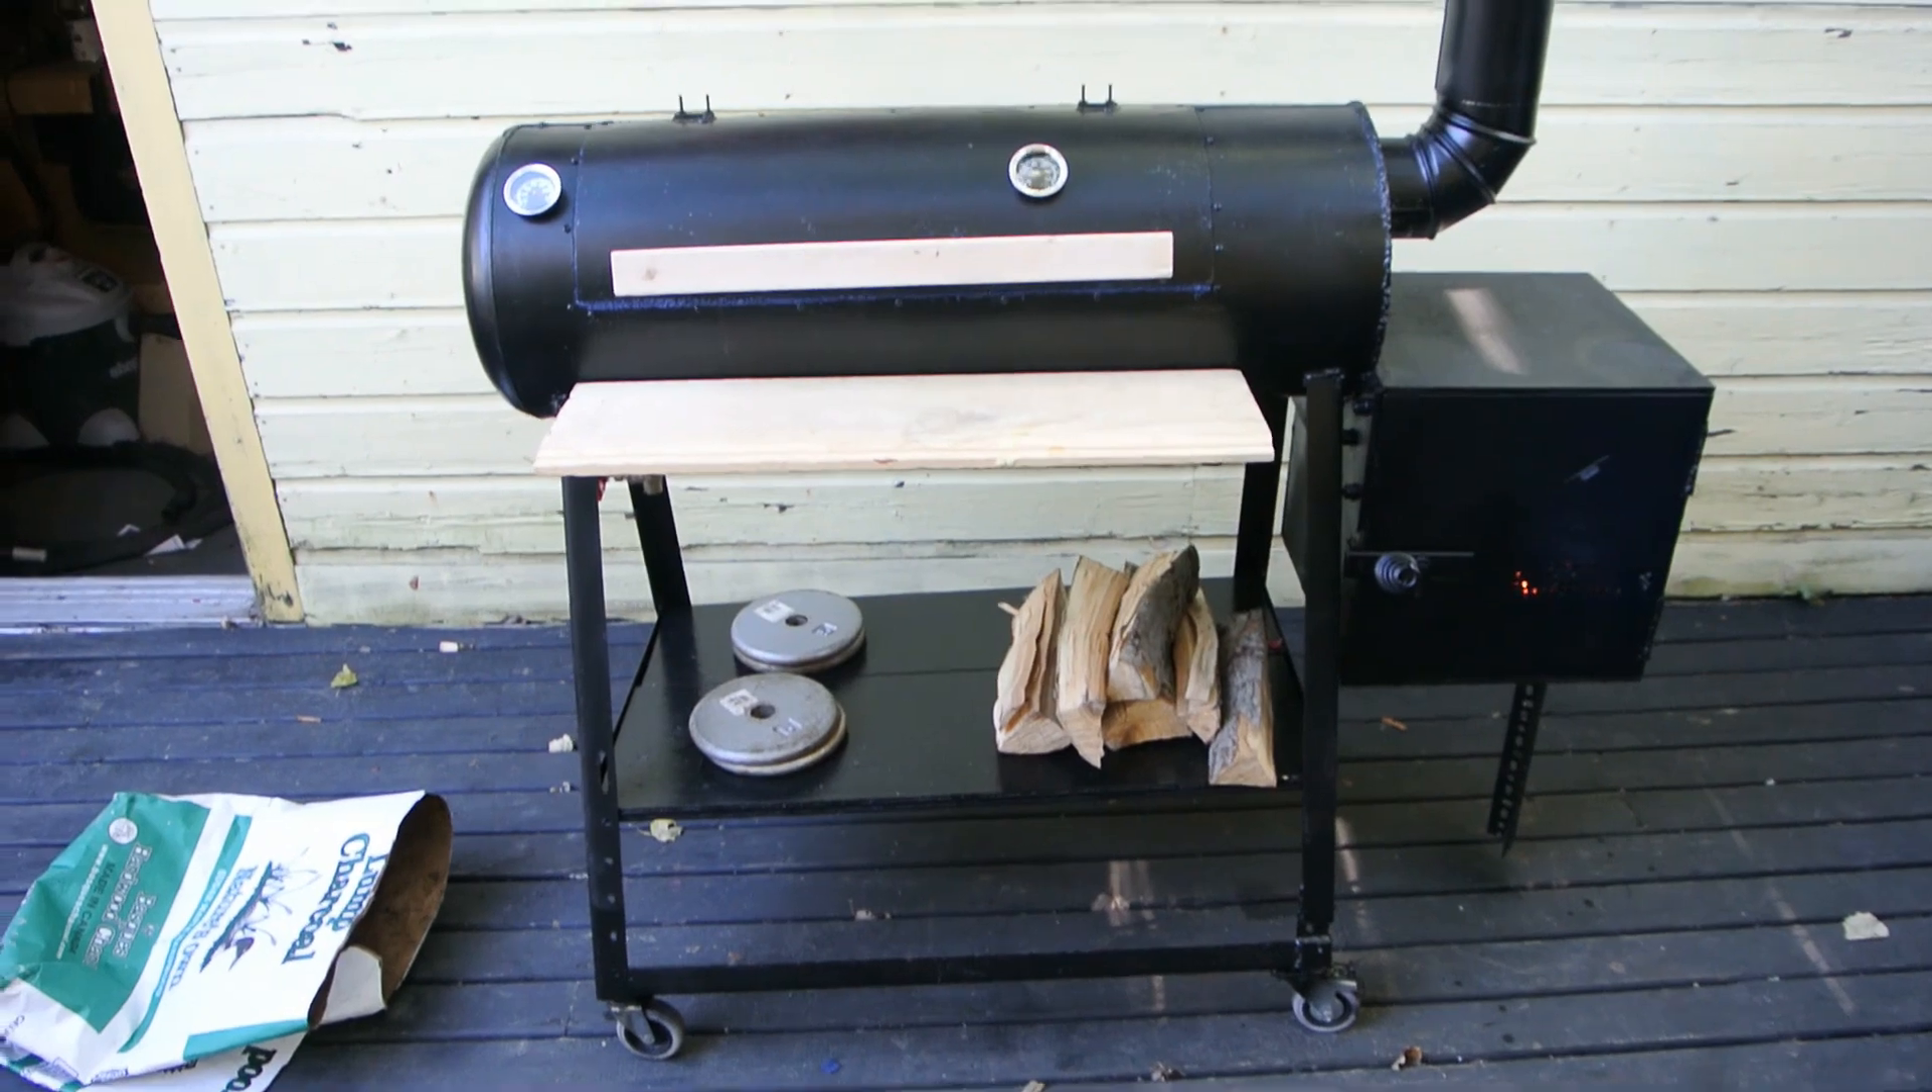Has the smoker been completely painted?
Yes.